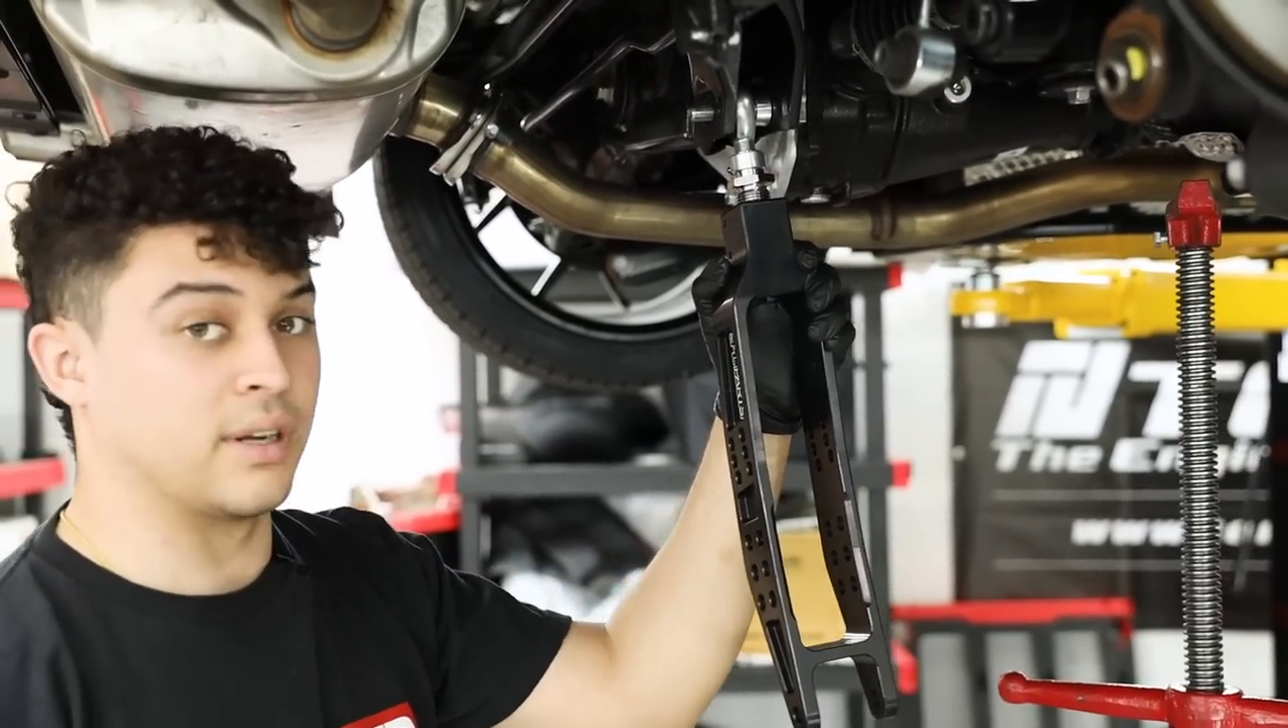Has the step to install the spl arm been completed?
No.